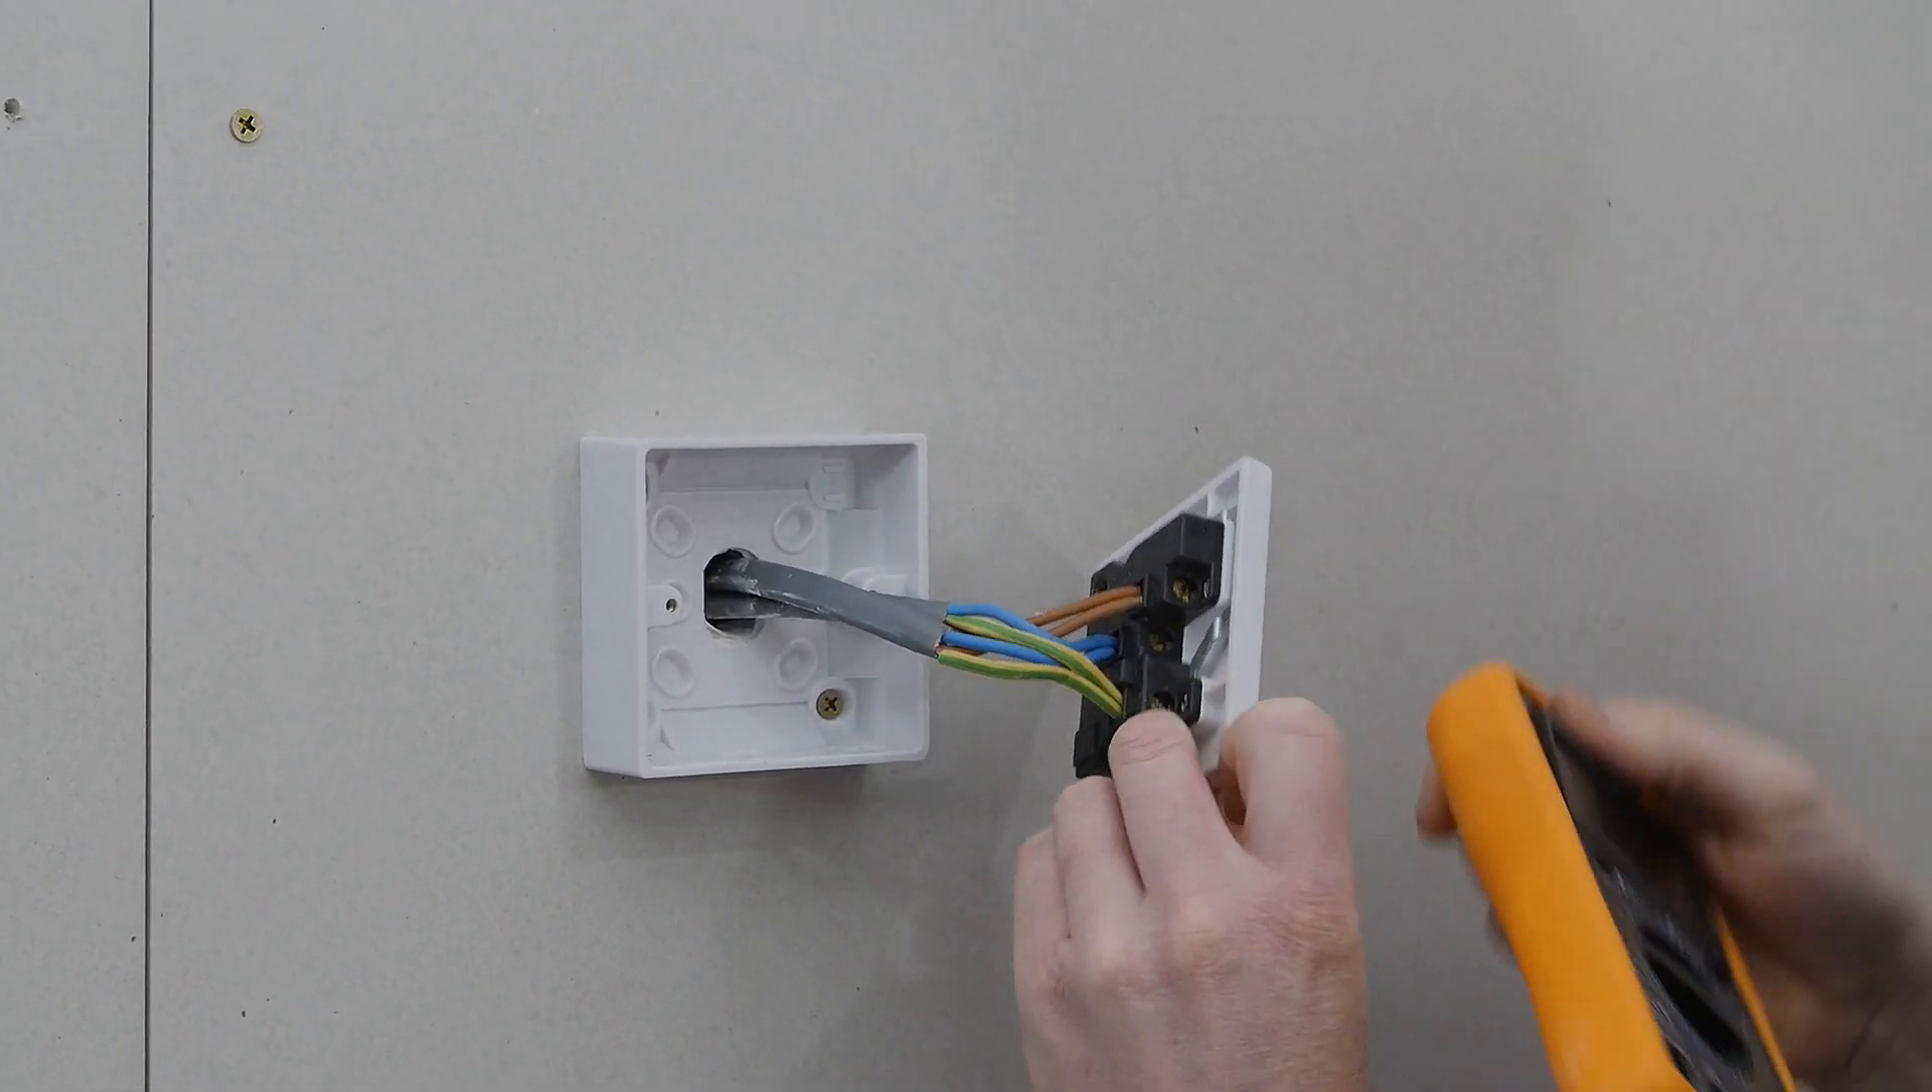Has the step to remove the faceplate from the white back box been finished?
Yes.